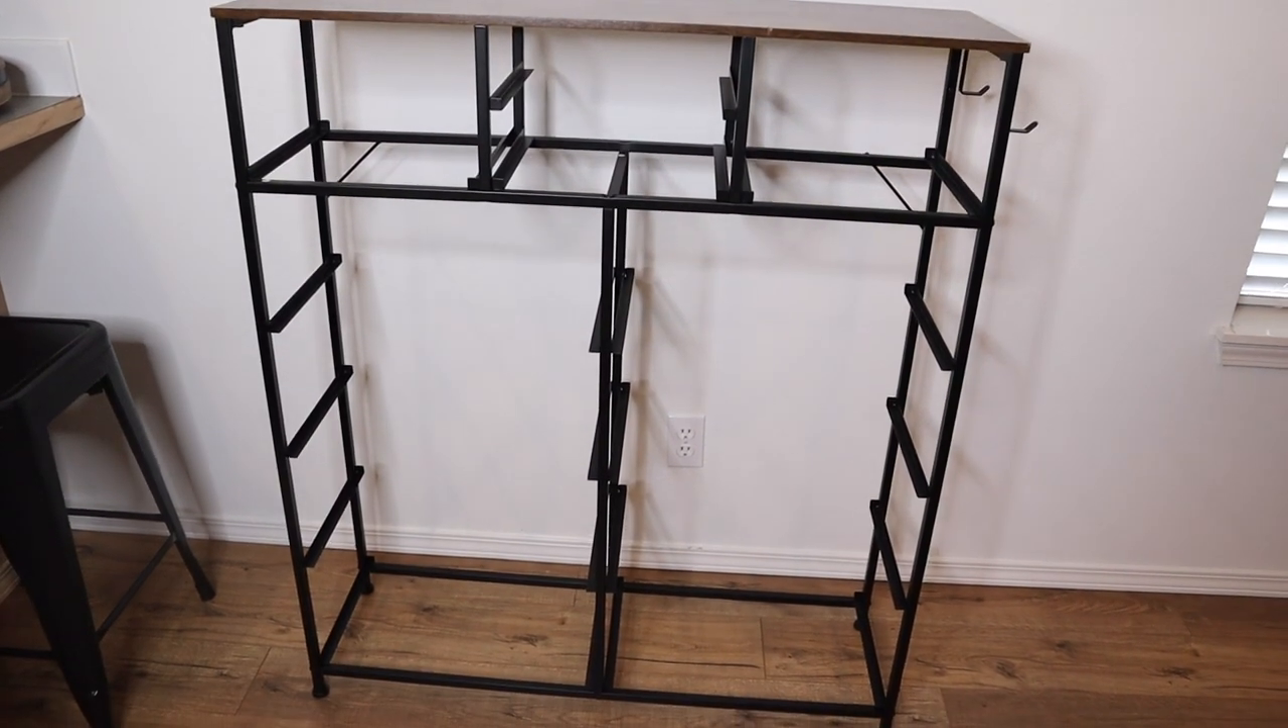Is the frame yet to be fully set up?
No.